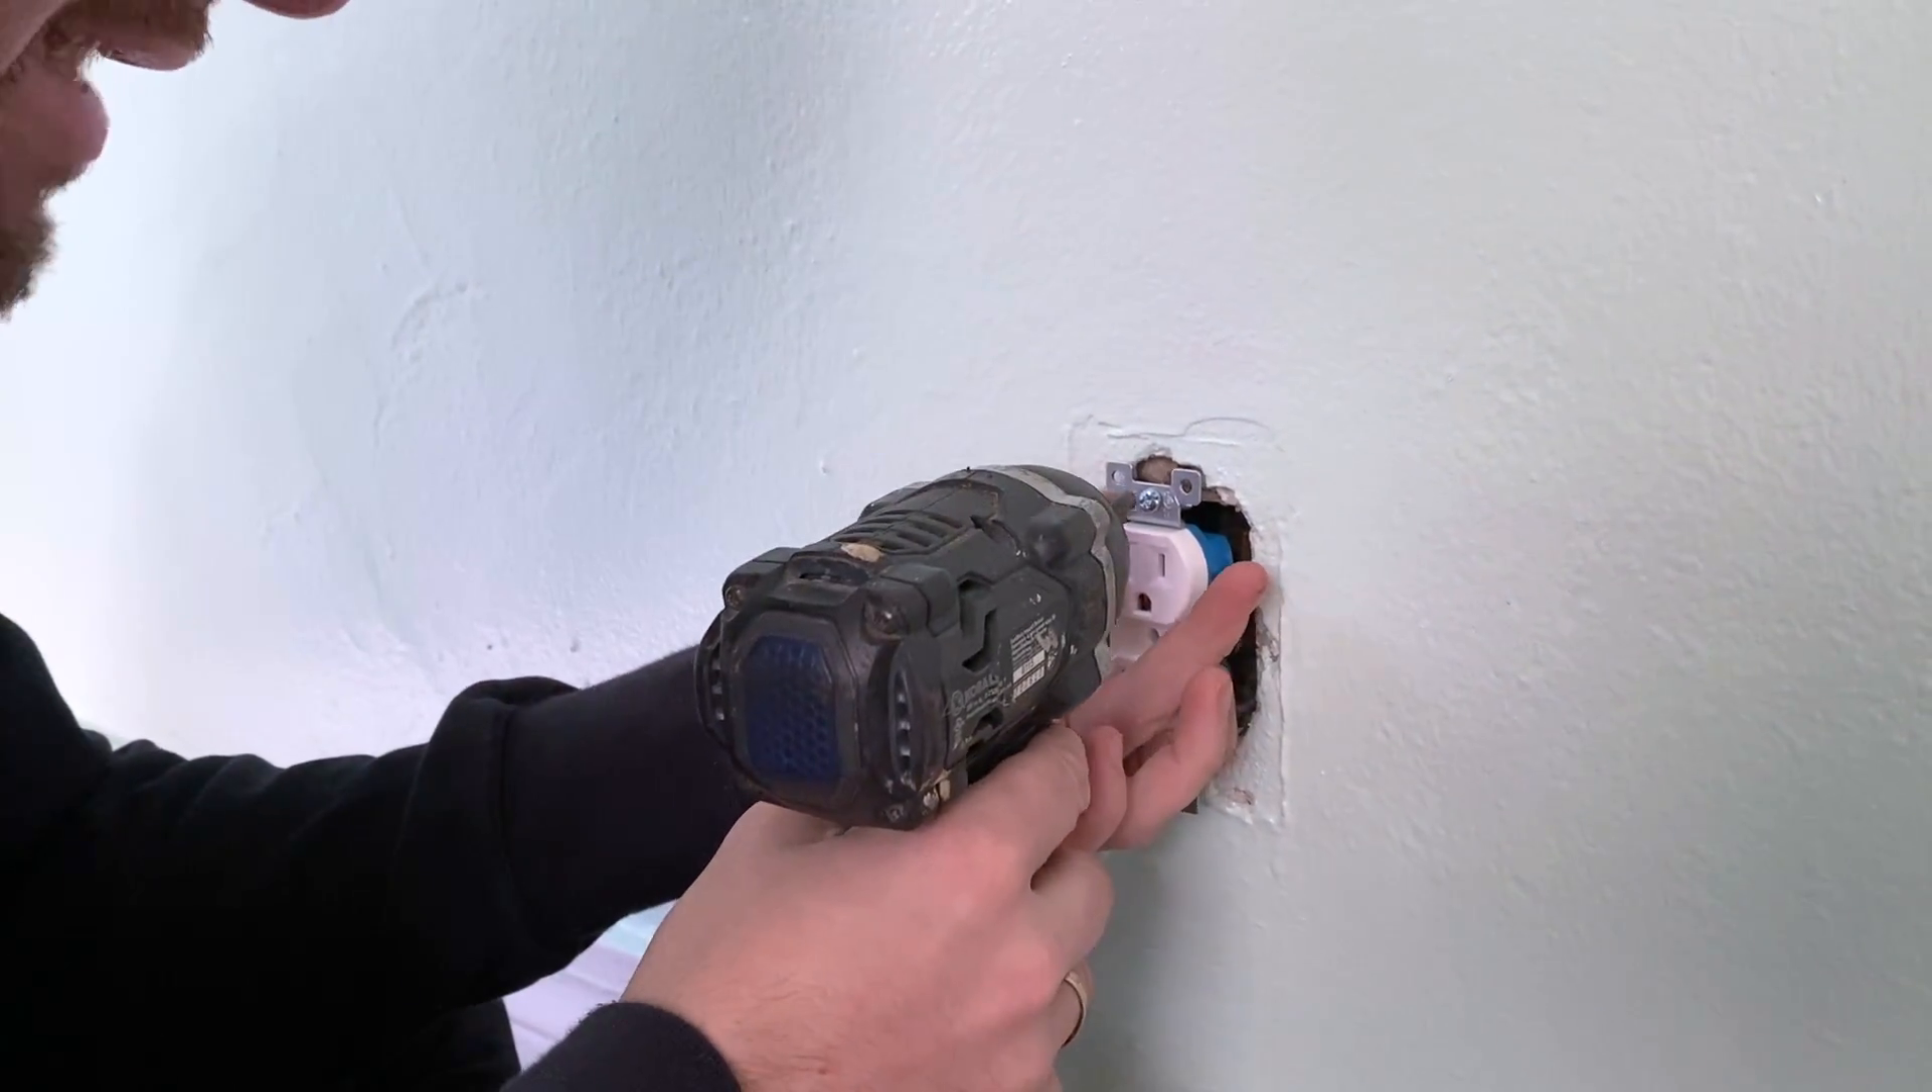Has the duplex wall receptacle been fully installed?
No.